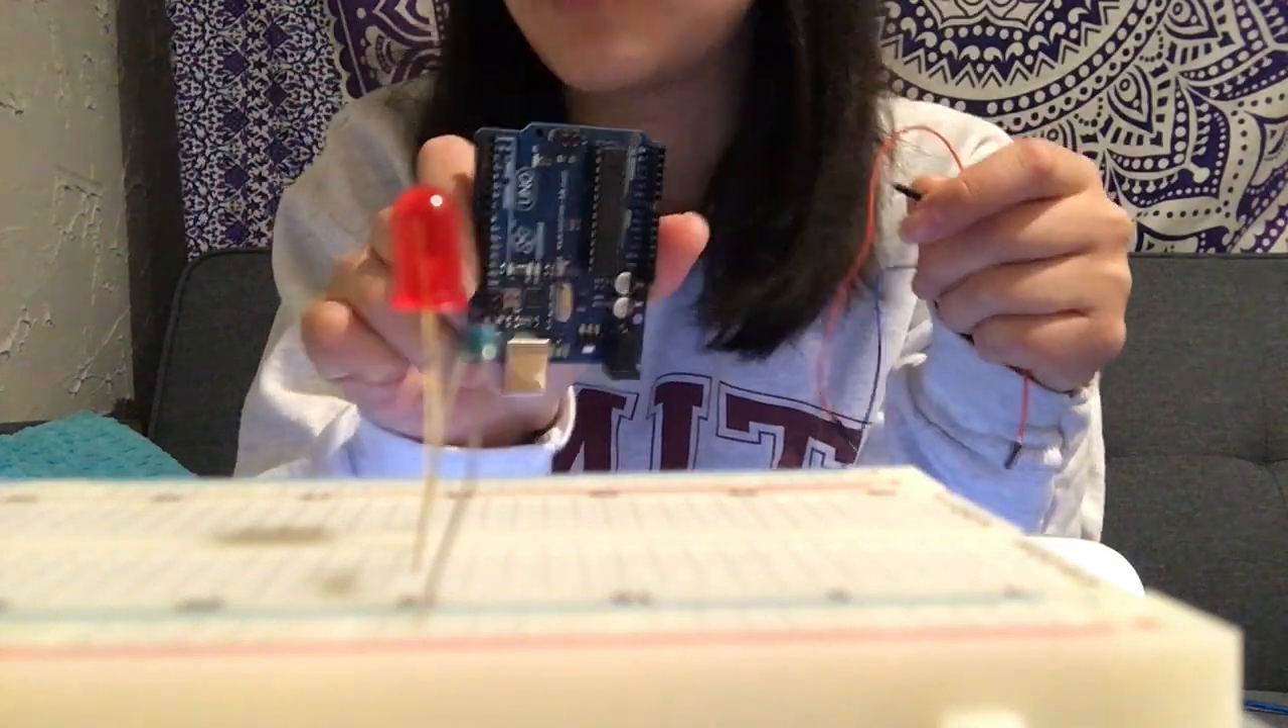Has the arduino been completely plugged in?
No.